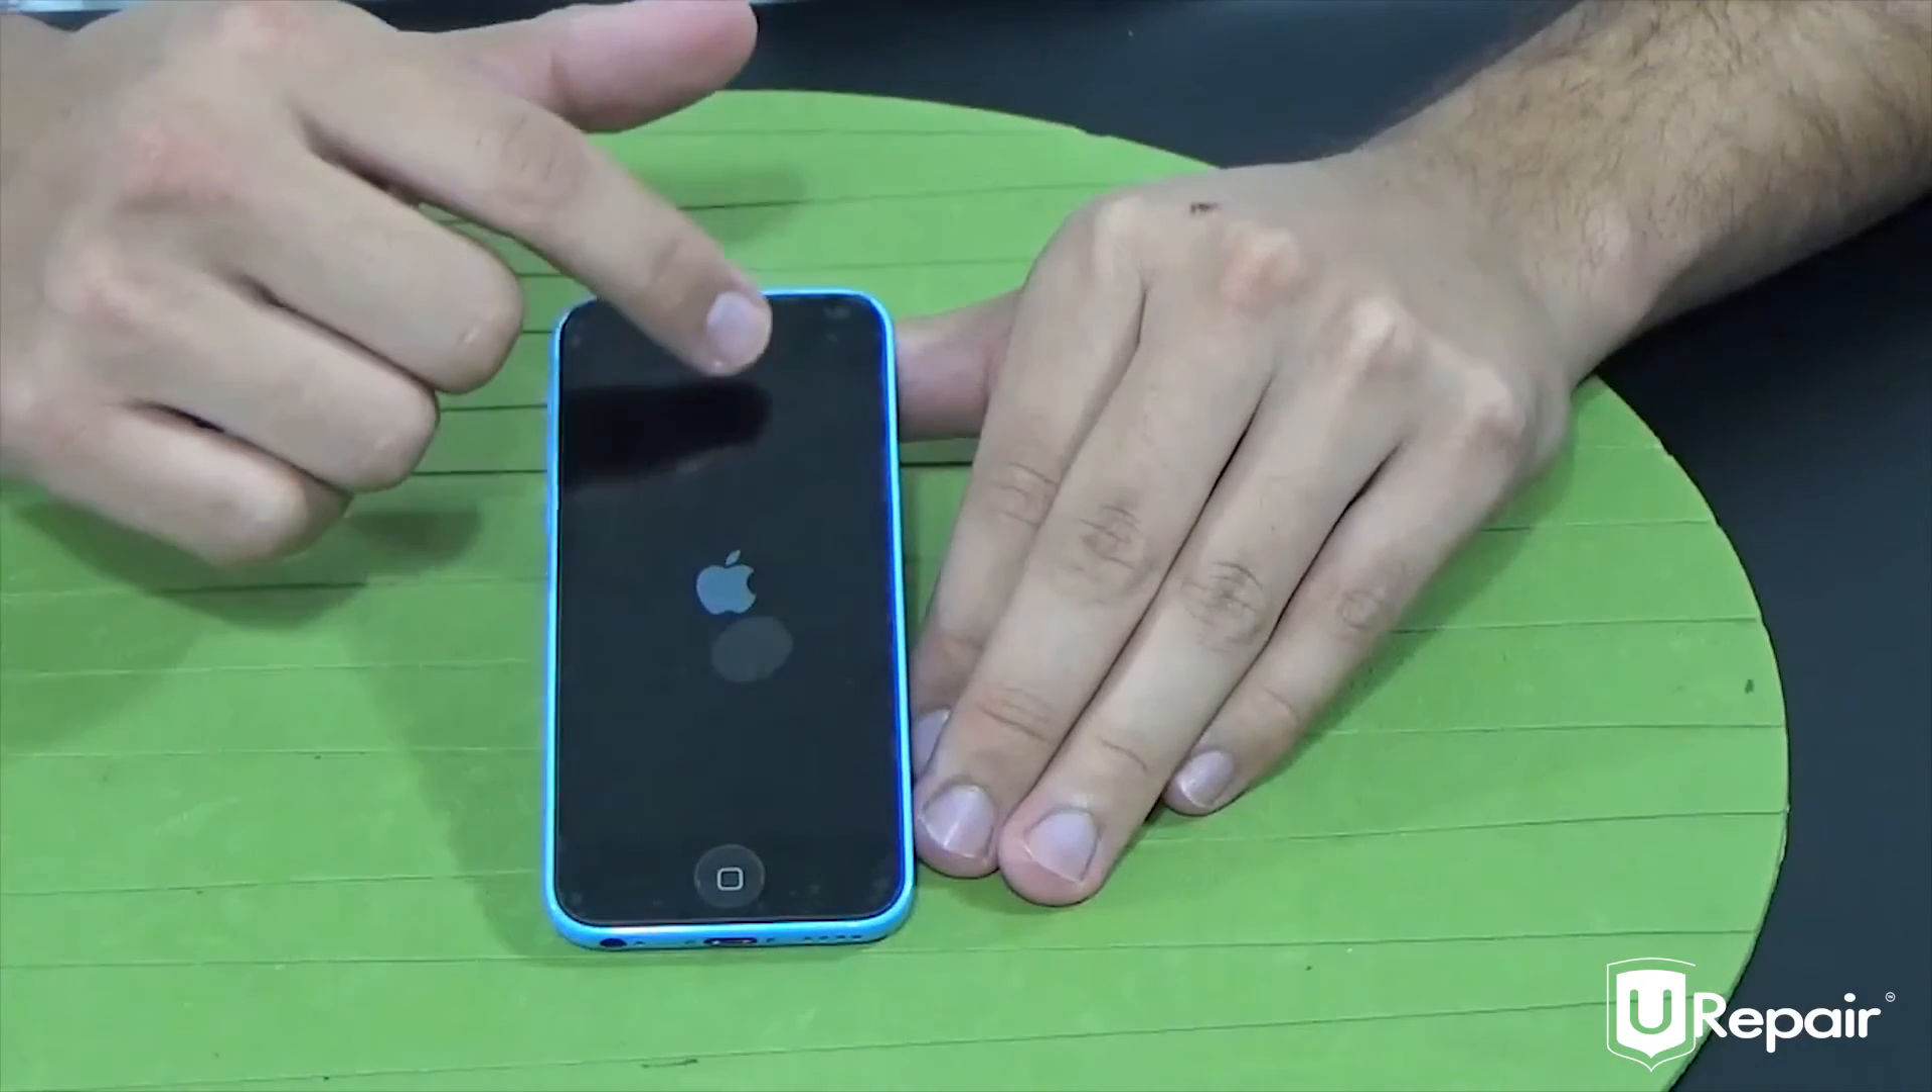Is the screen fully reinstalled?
Yes.